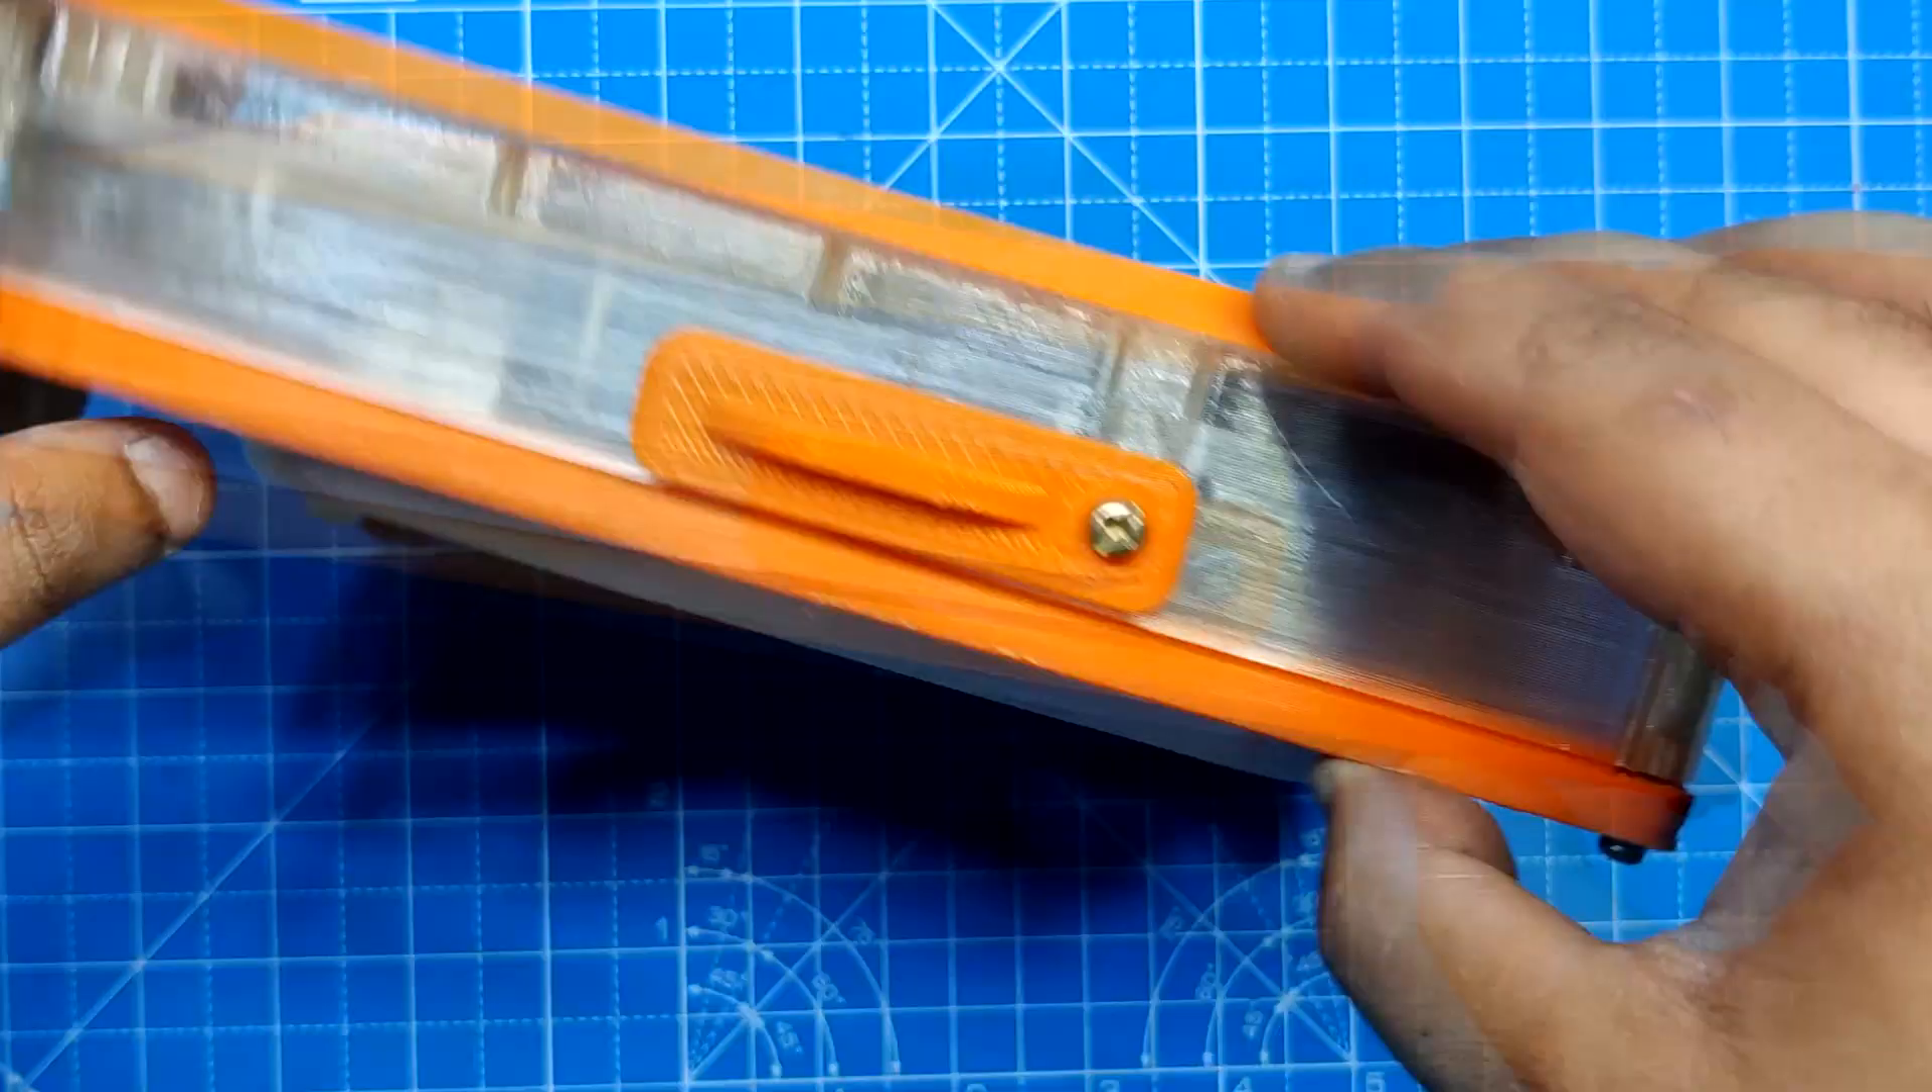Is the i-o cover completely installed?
Yes.